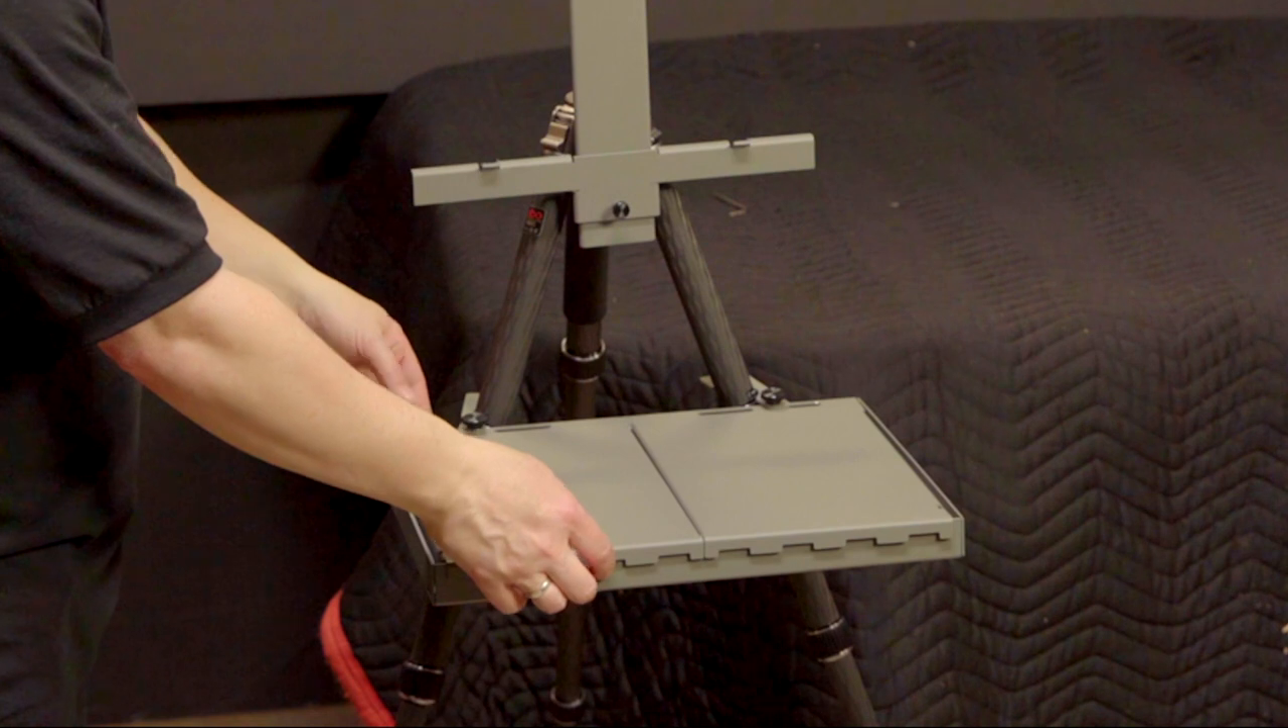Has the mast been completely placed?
Yes.